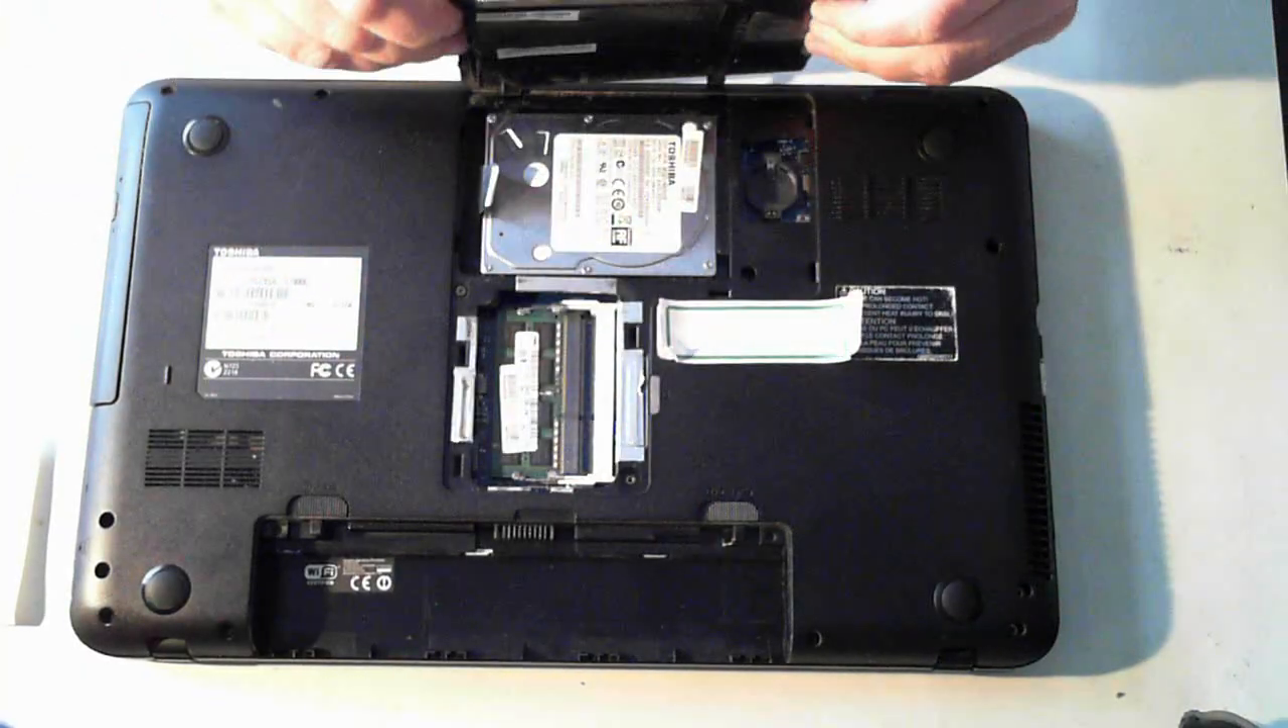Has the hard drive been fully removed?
No.